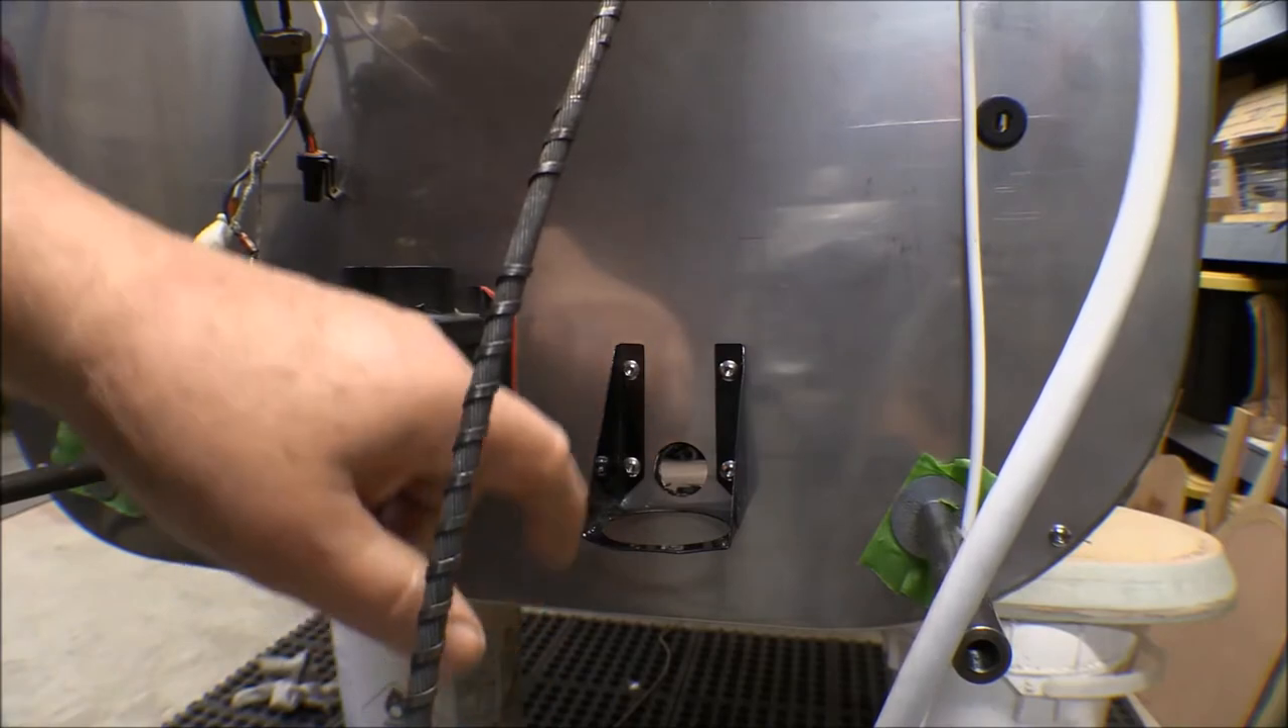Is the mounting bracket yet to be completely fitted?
No.